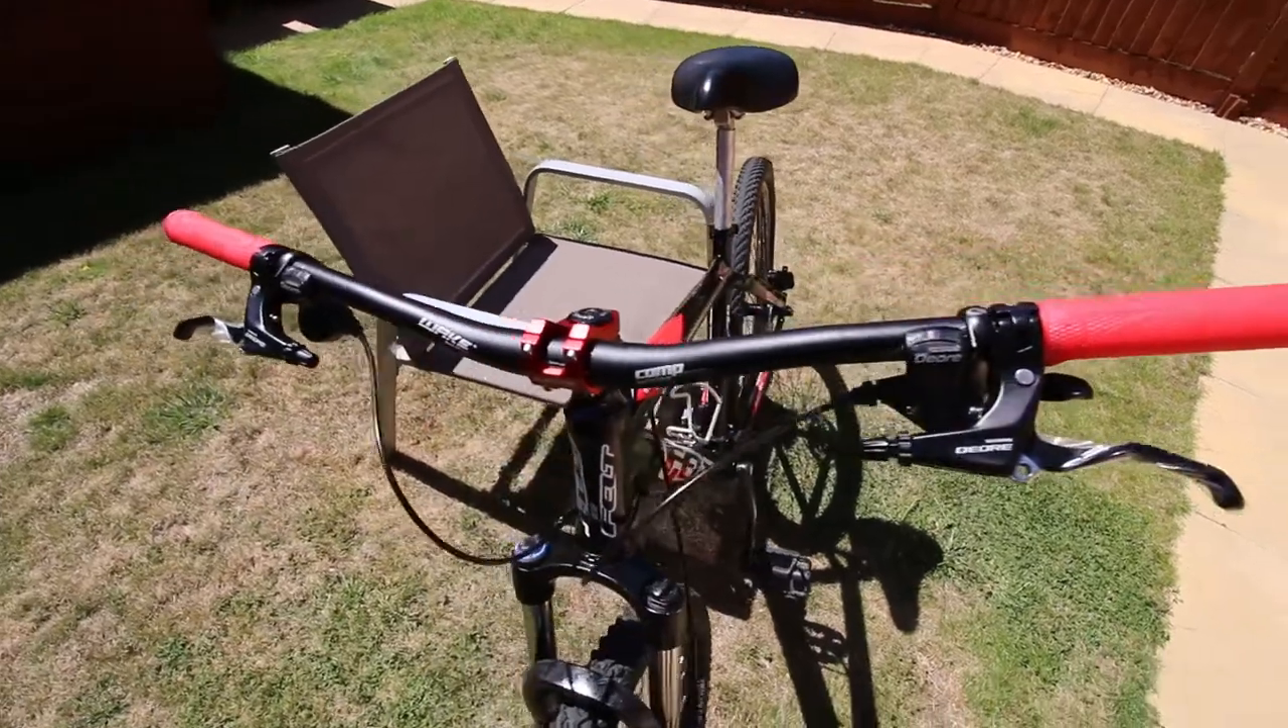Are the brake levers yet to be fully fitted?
No.